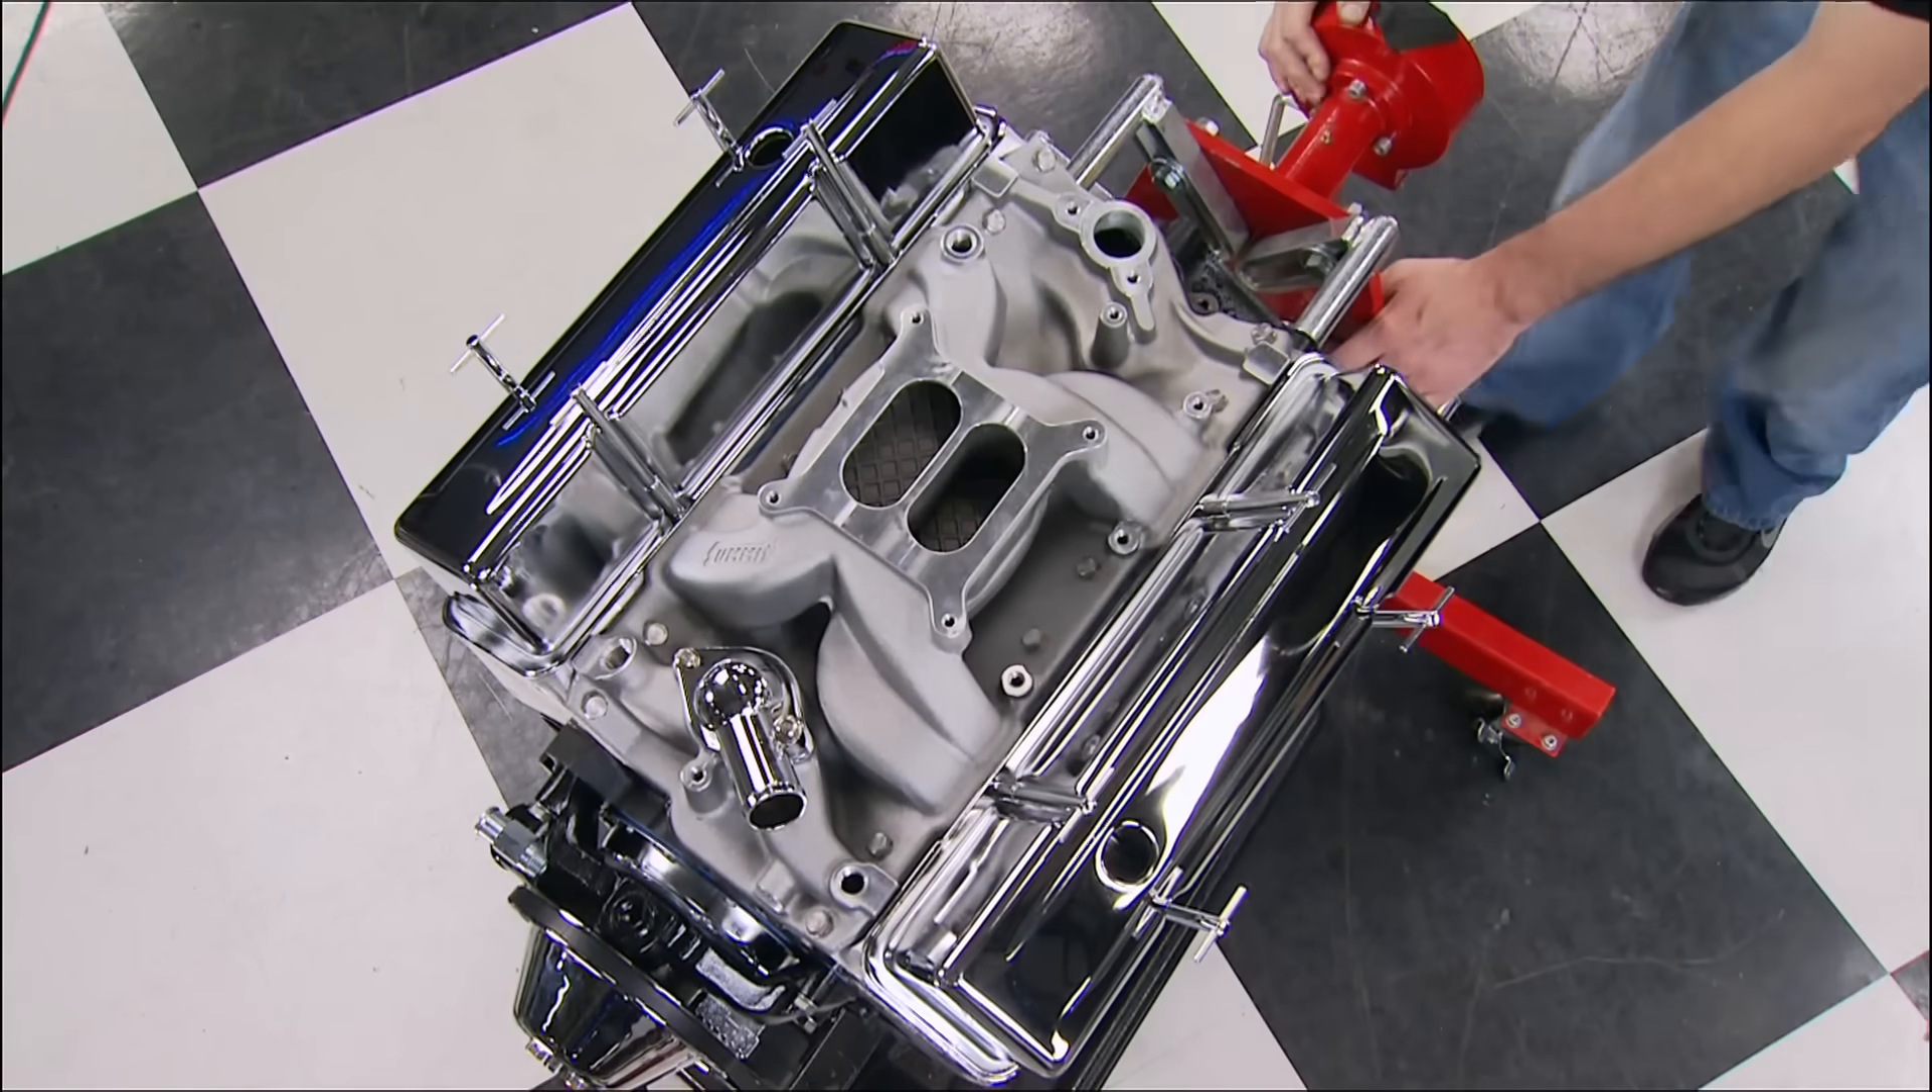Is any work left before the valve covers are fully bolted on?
No.